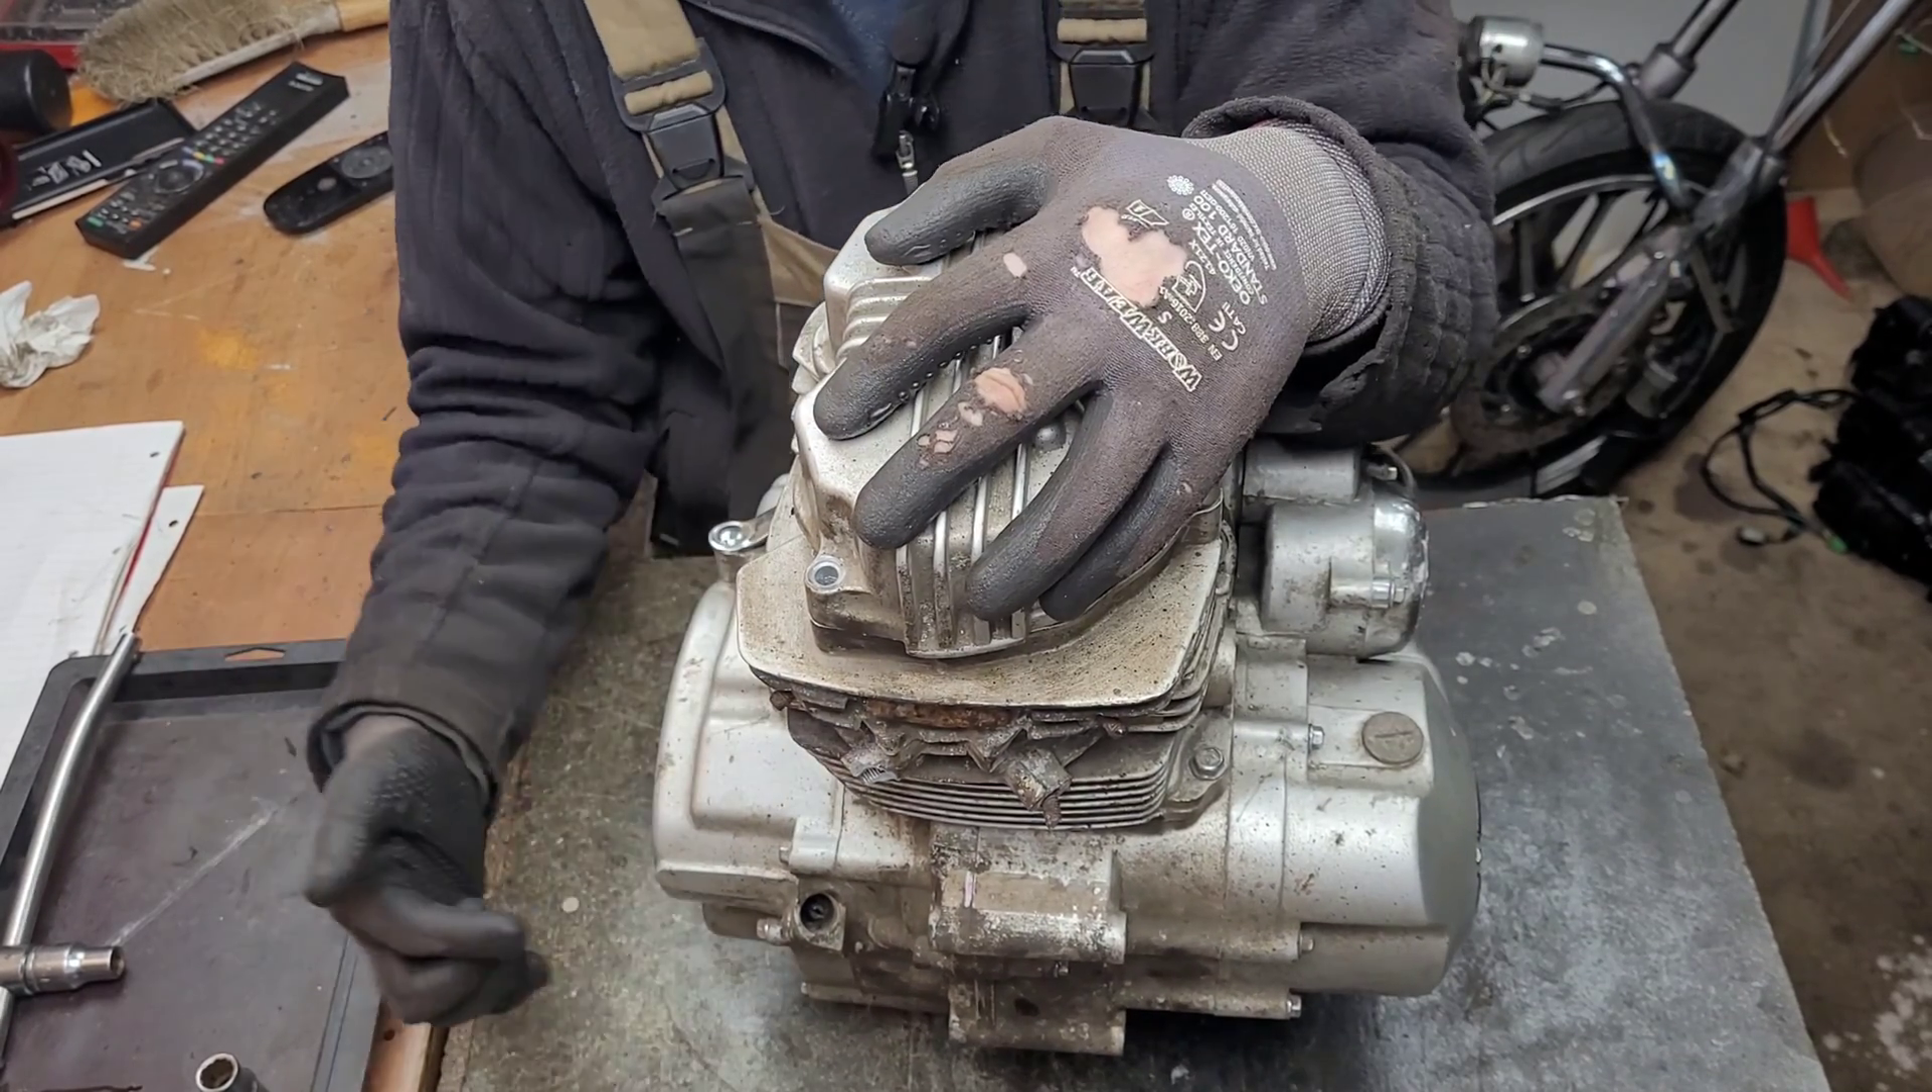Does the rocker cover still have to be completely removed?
Yes.